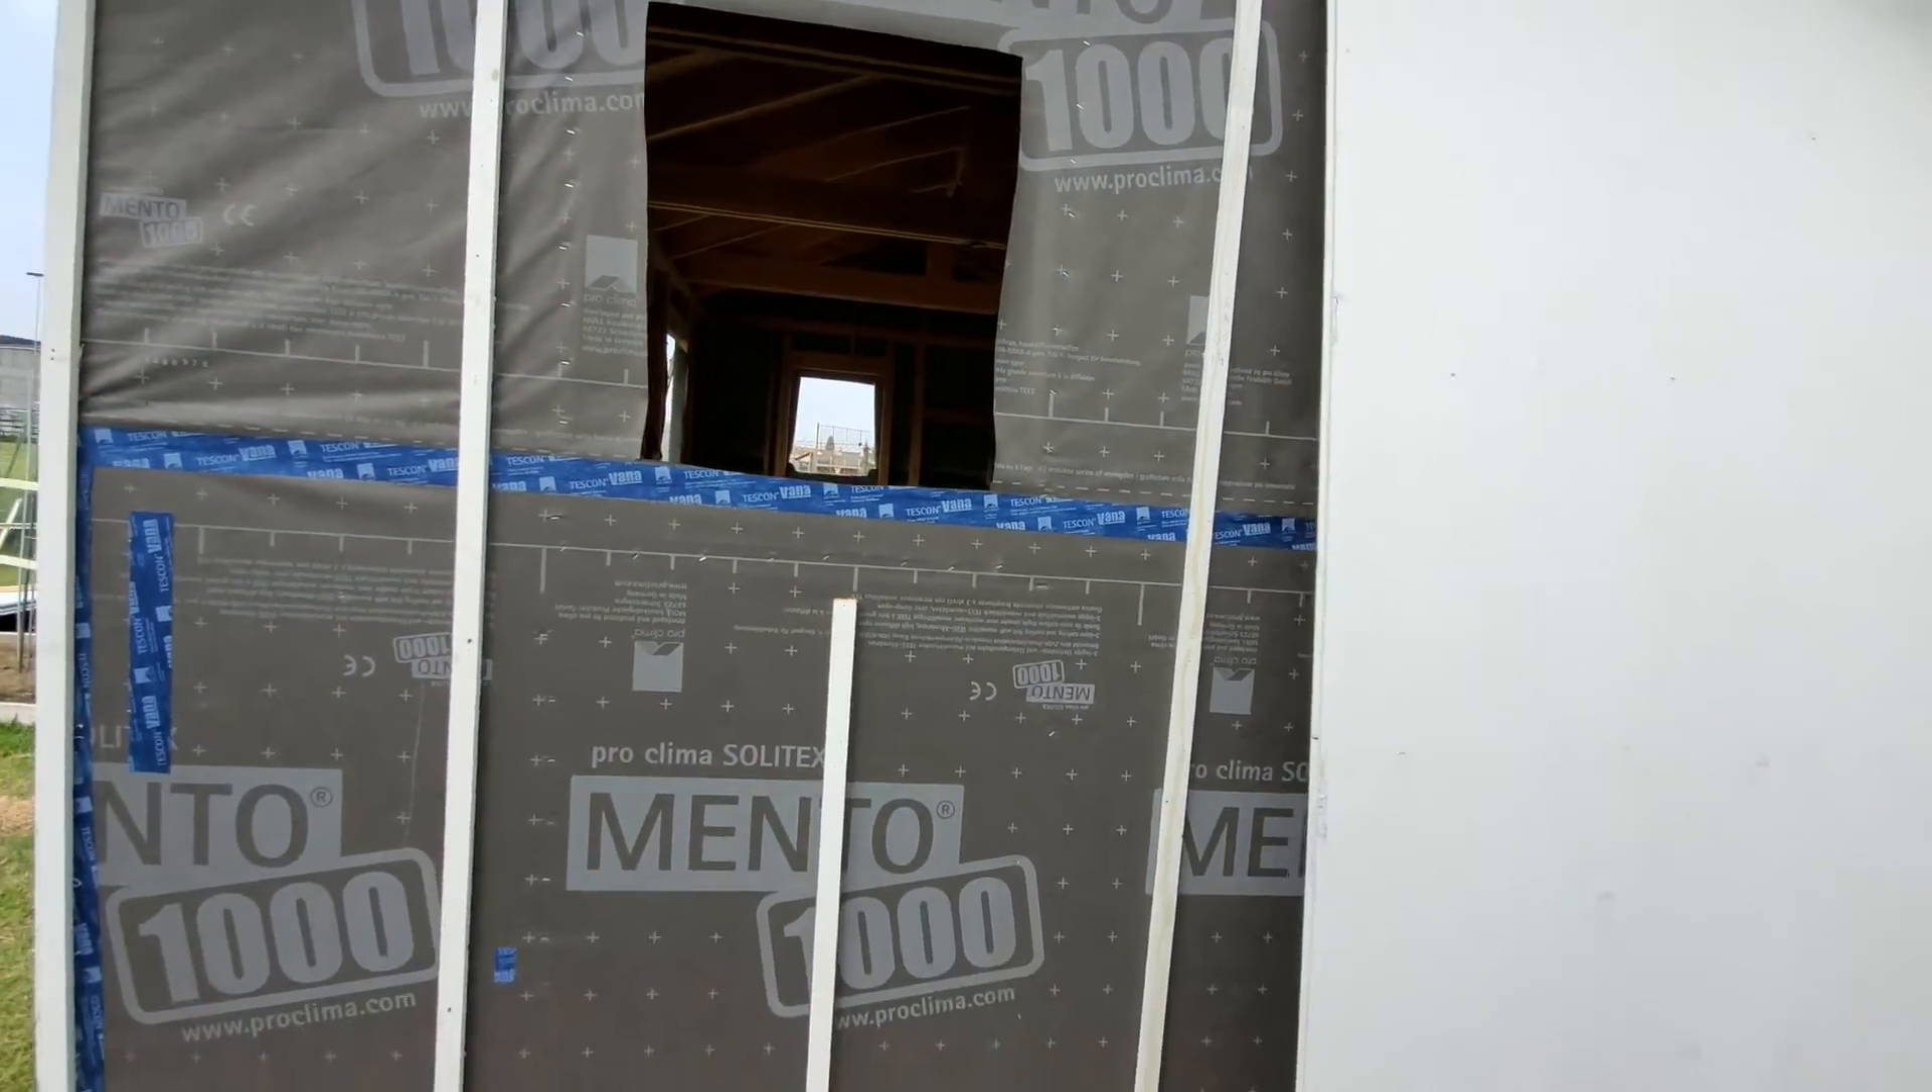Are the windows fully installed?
No.